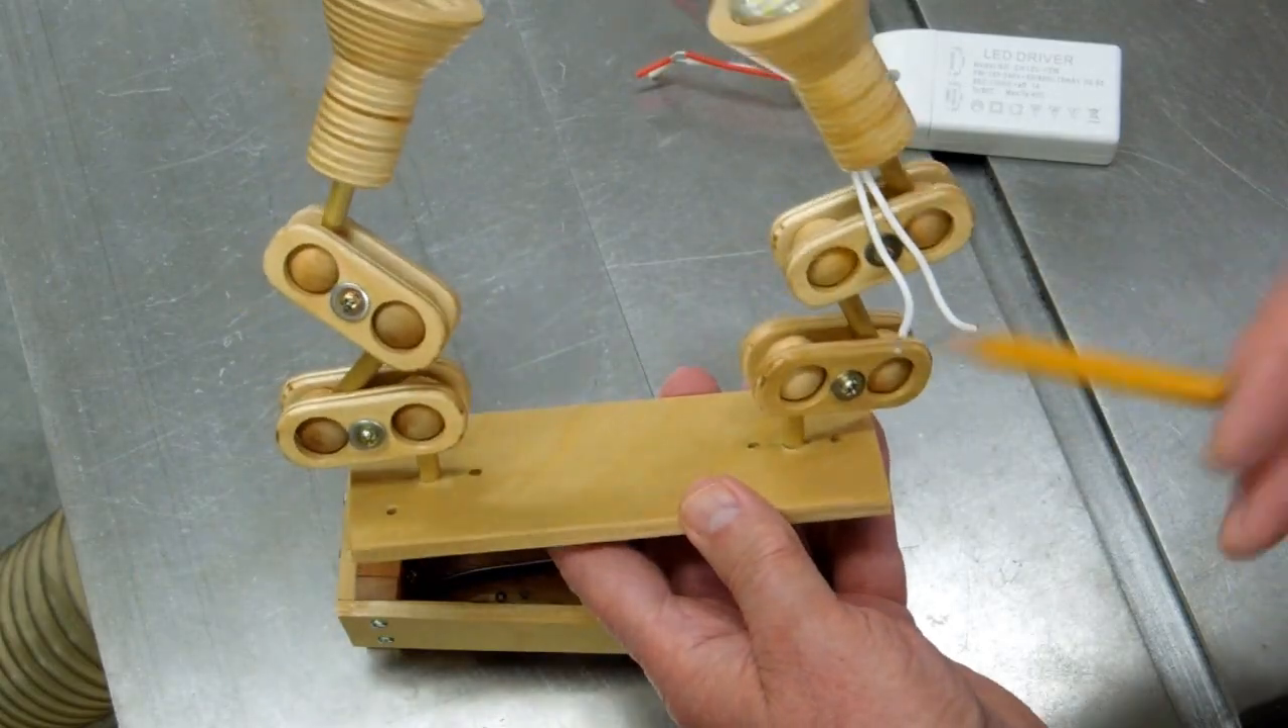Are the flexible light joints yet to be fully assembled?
No.